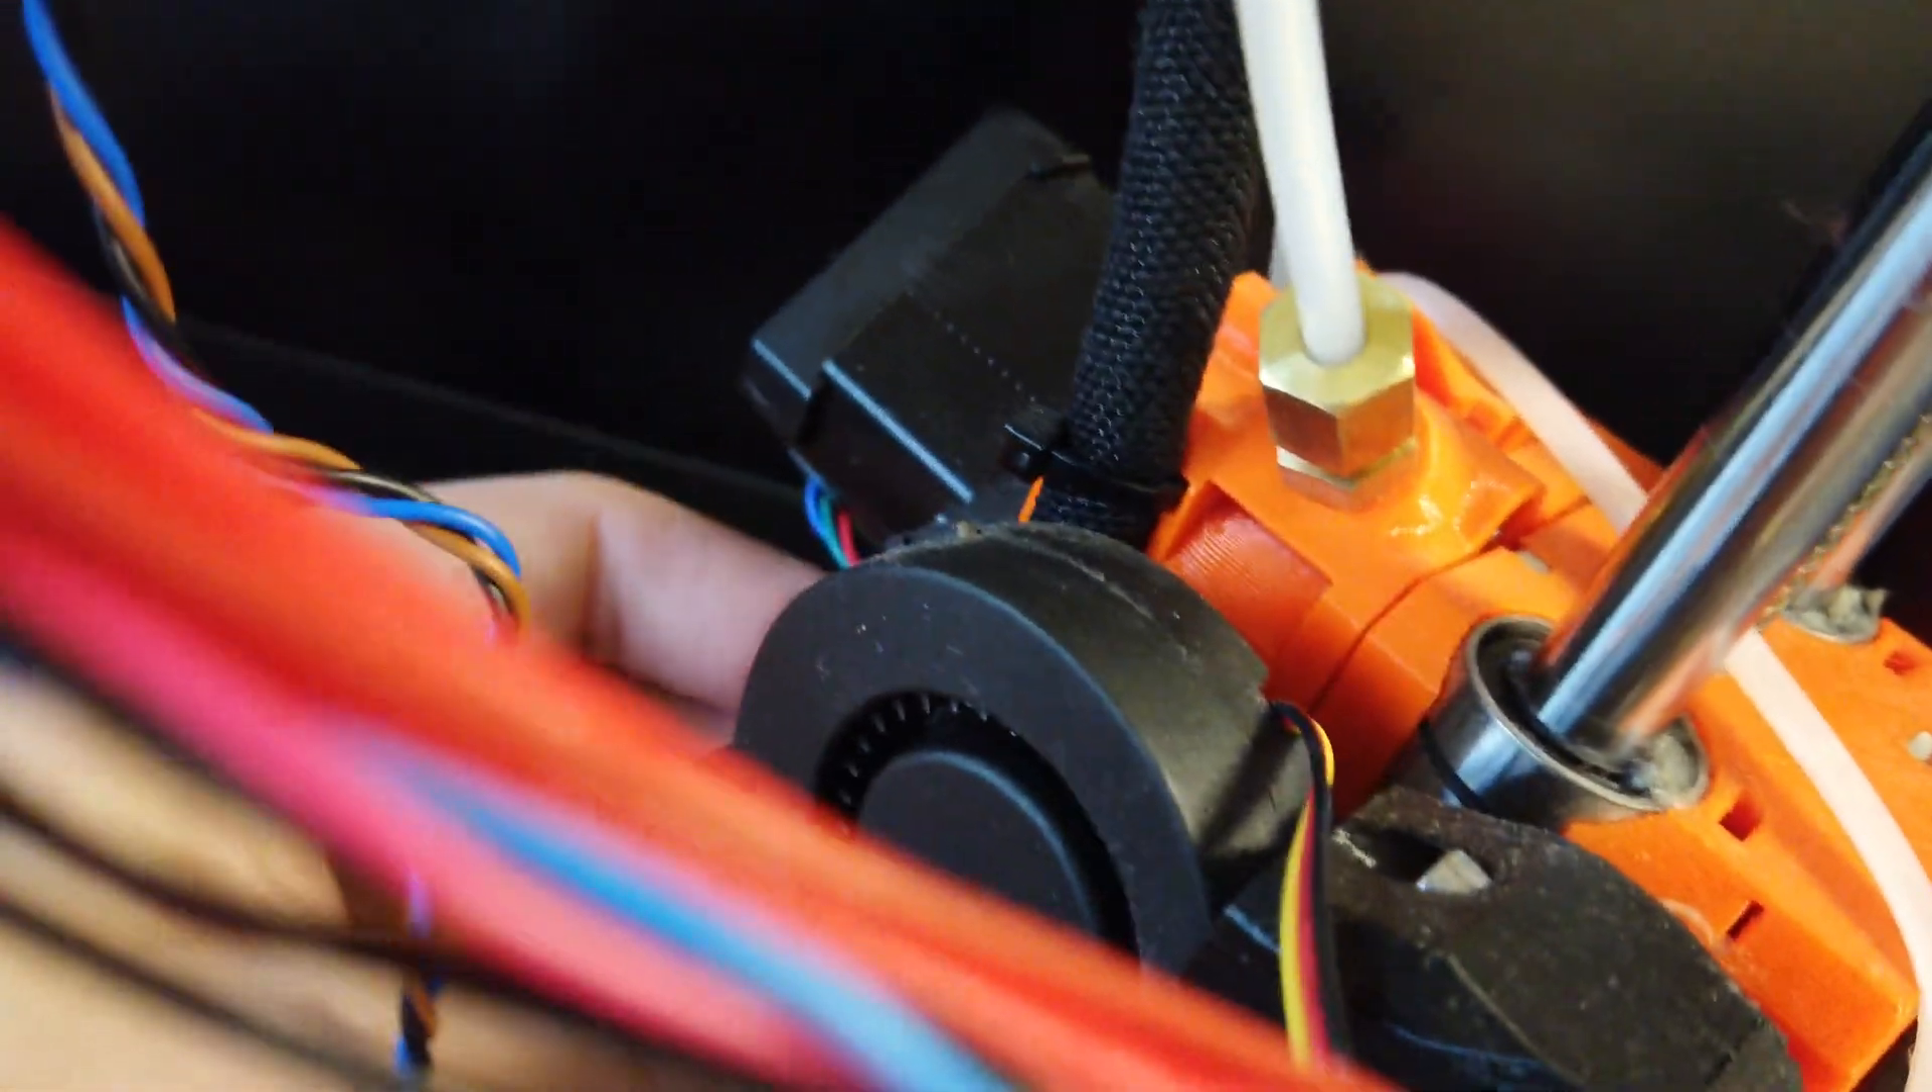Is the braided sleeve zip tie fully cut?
No.